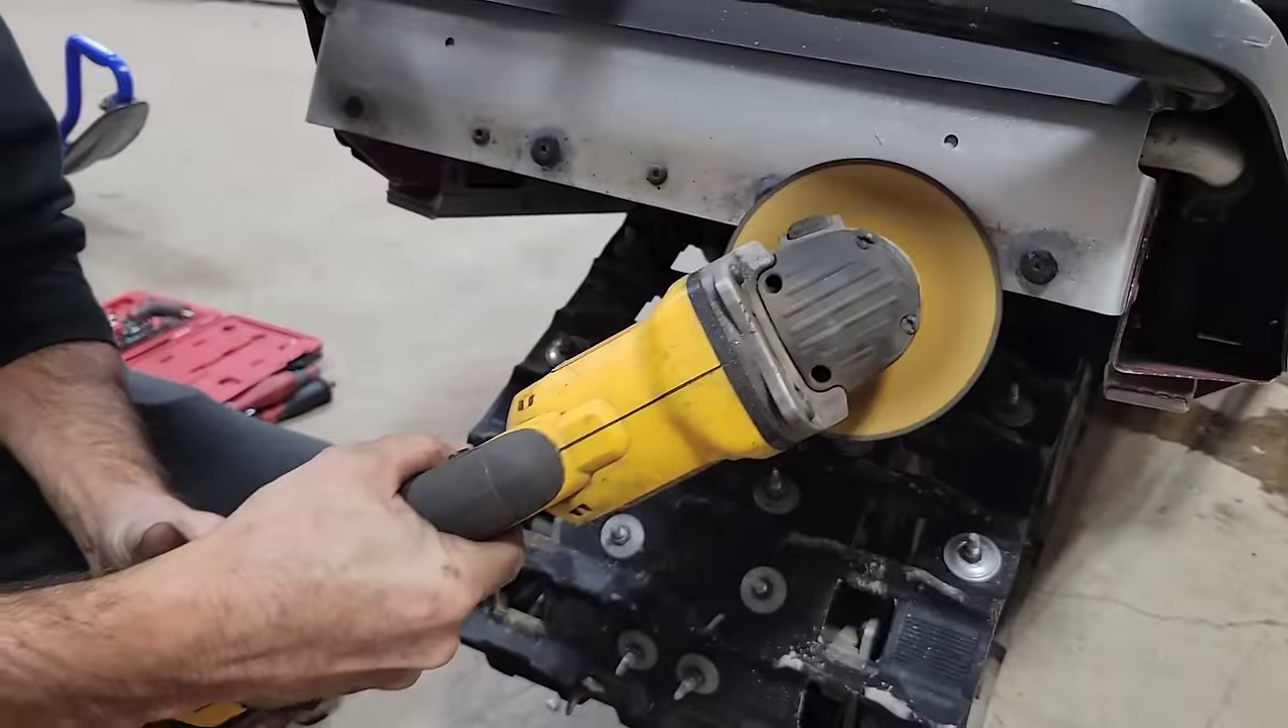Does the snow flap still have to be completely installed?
Yes.